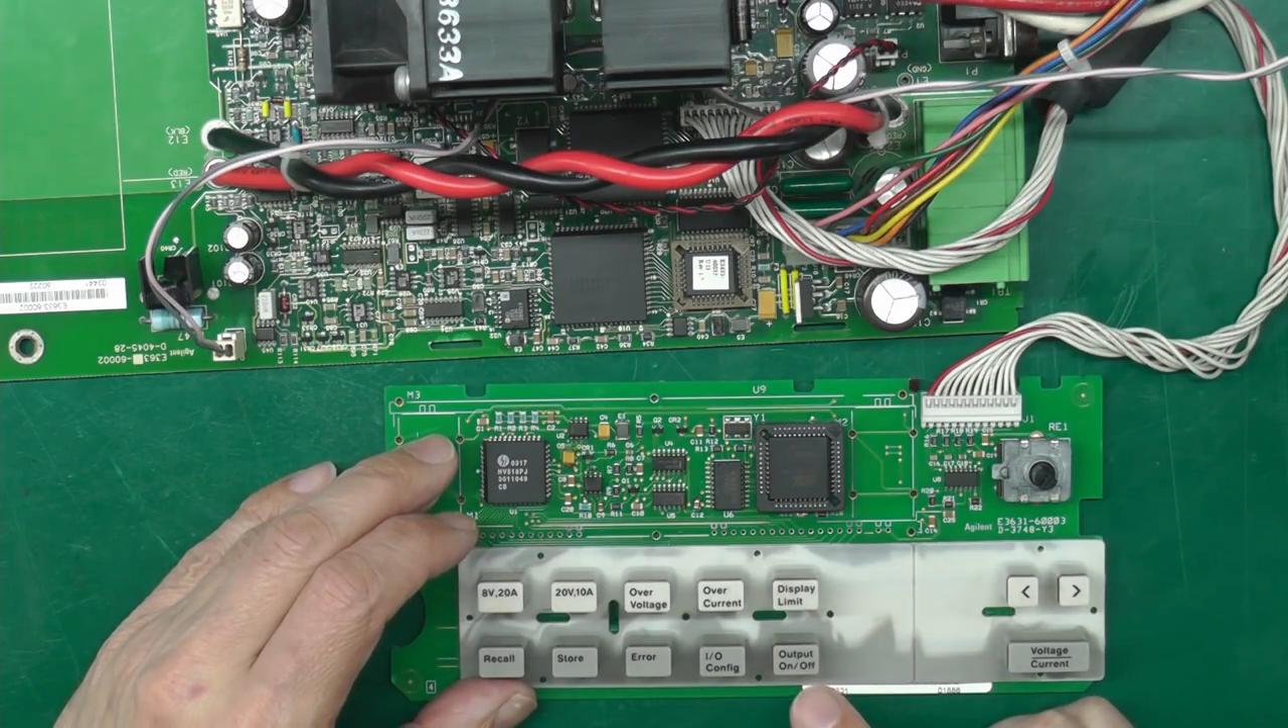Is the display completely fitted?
No.